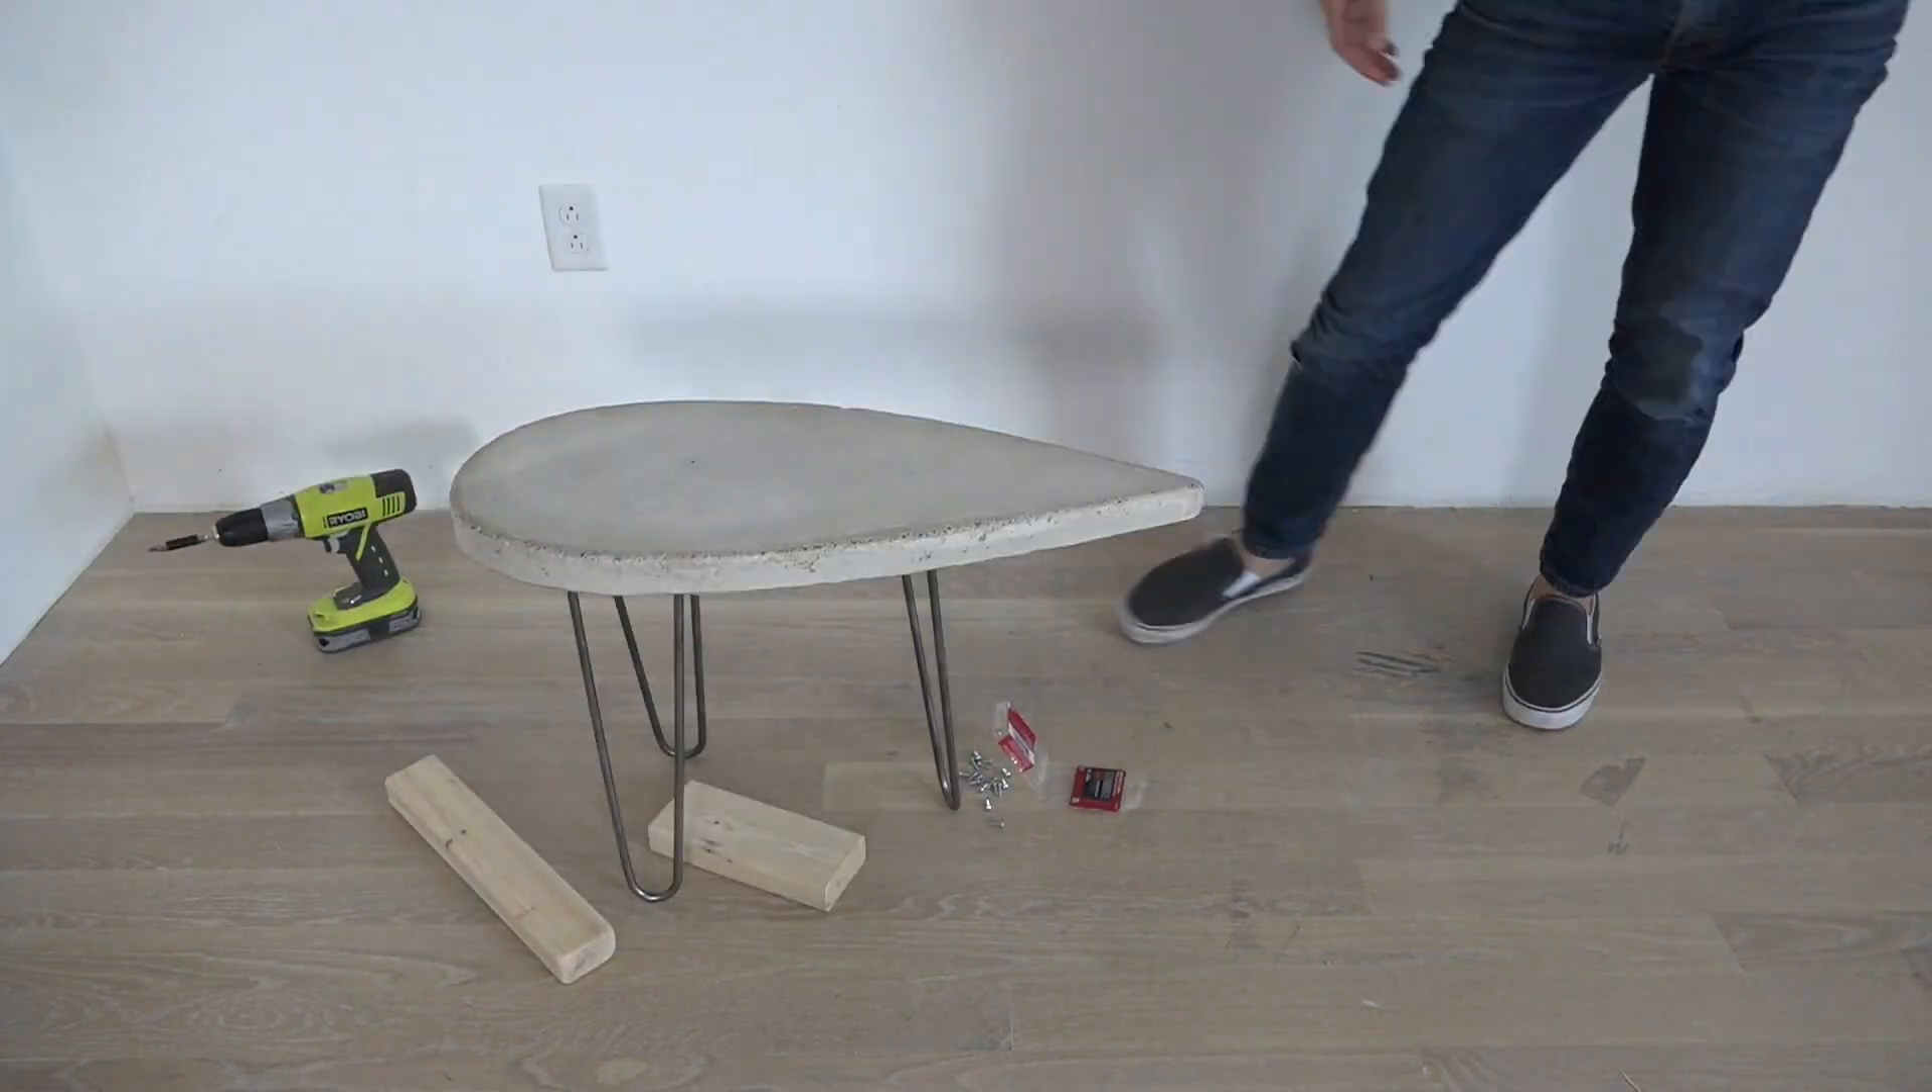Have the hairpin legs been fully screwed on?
Yes.